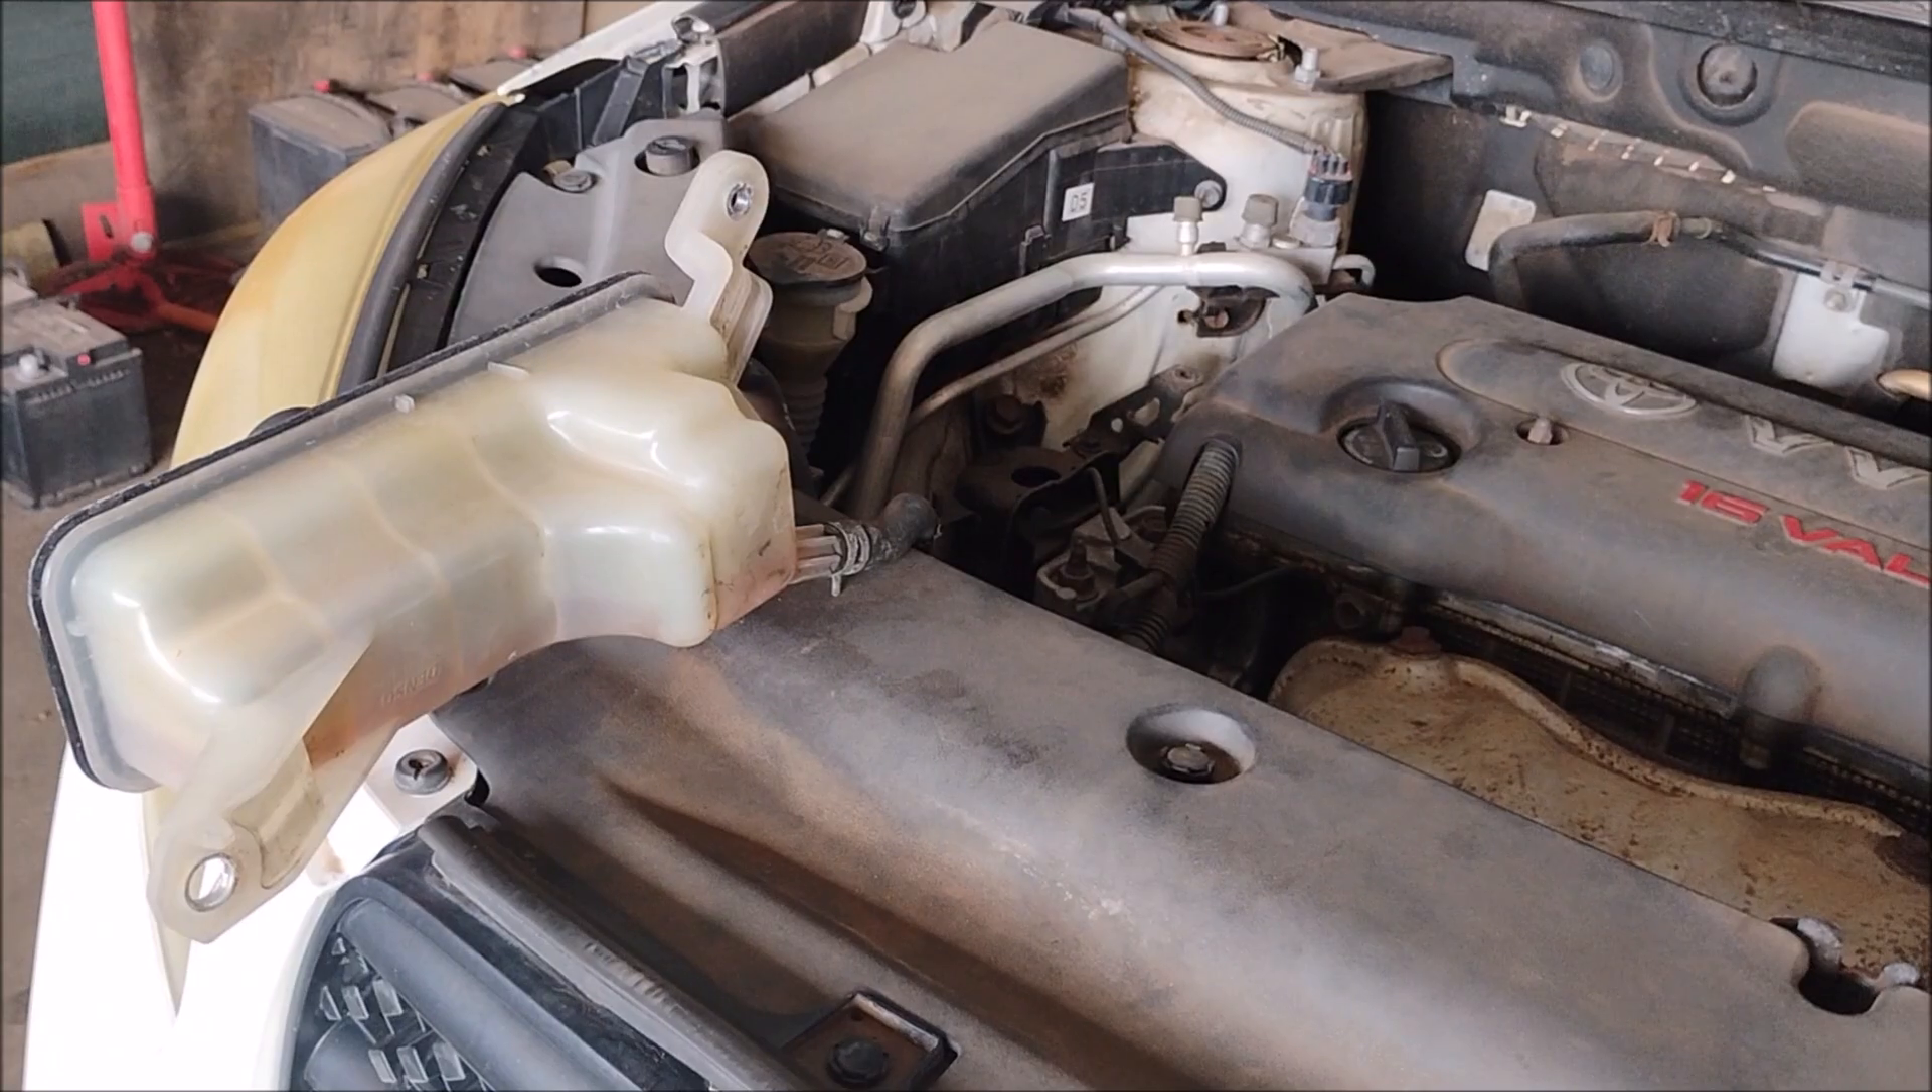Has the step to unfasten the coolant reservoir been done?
Yes.